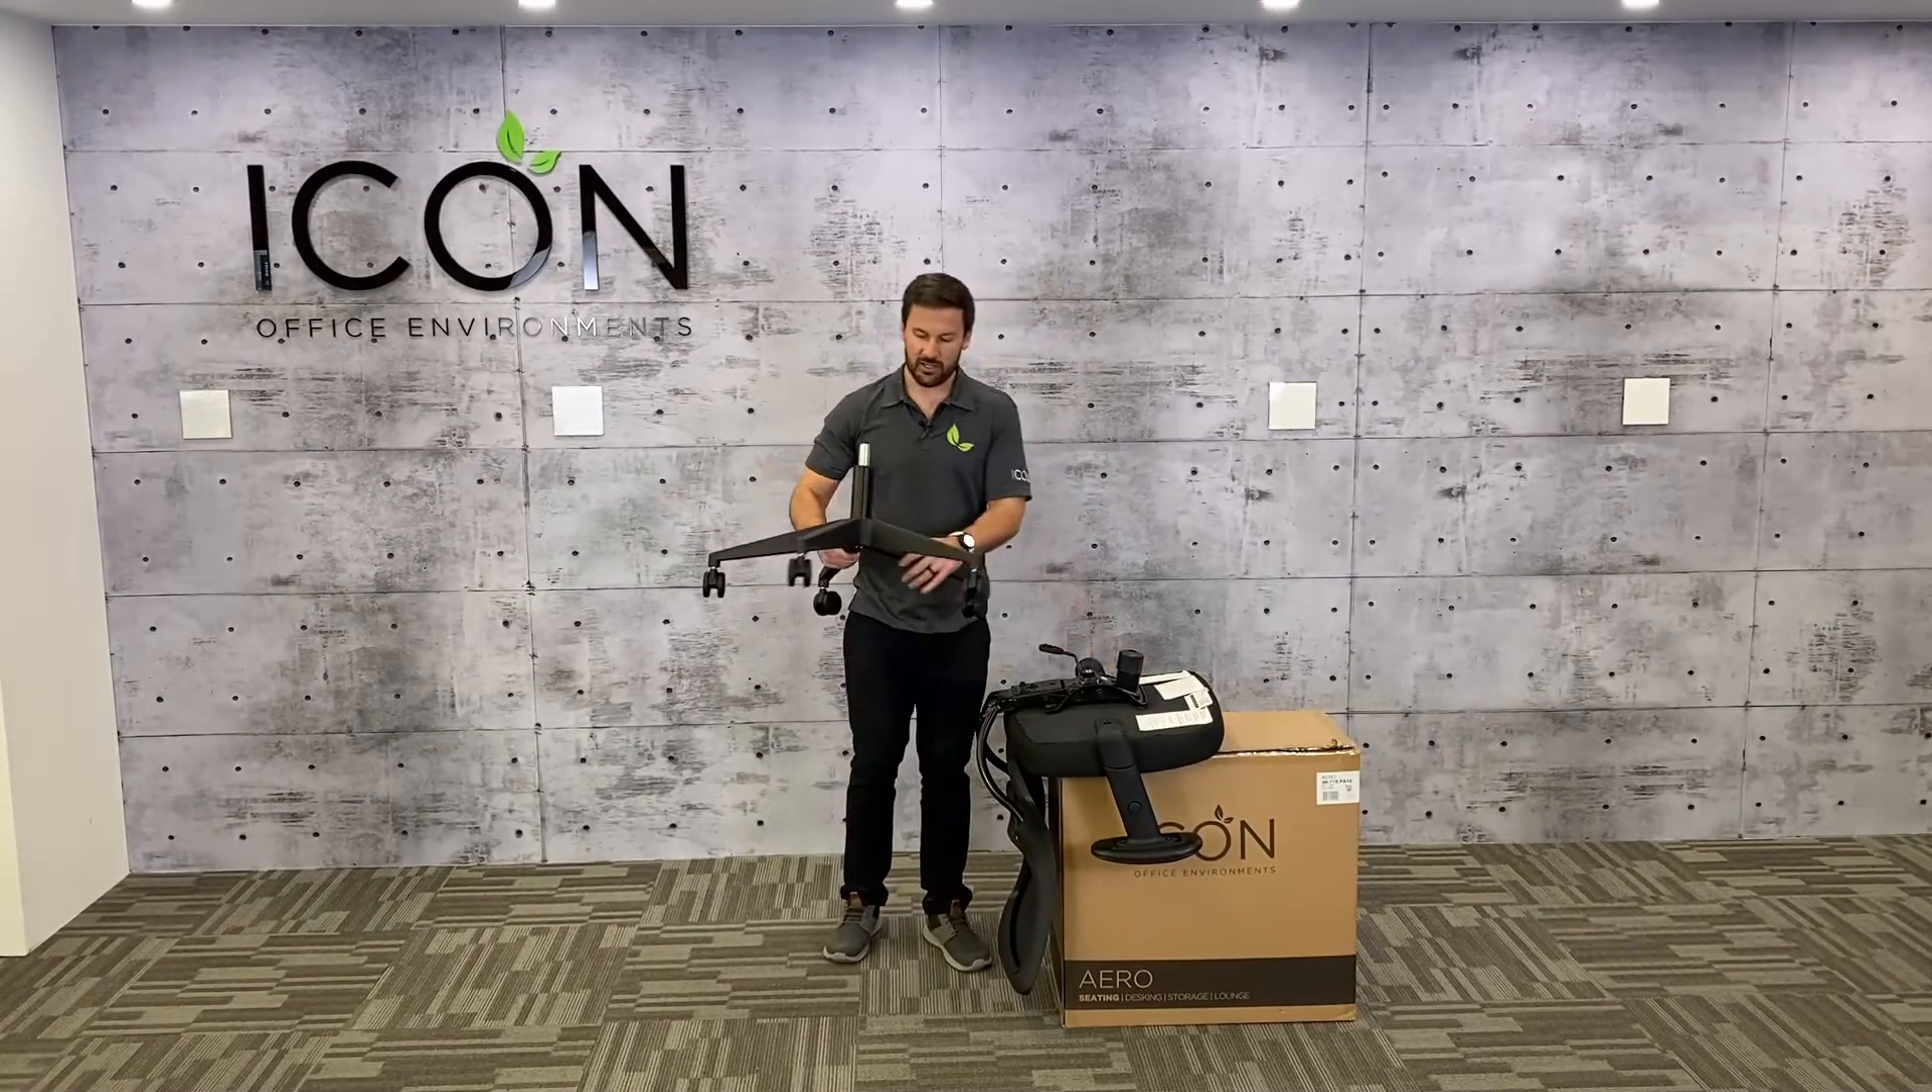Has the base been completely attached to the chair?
No.